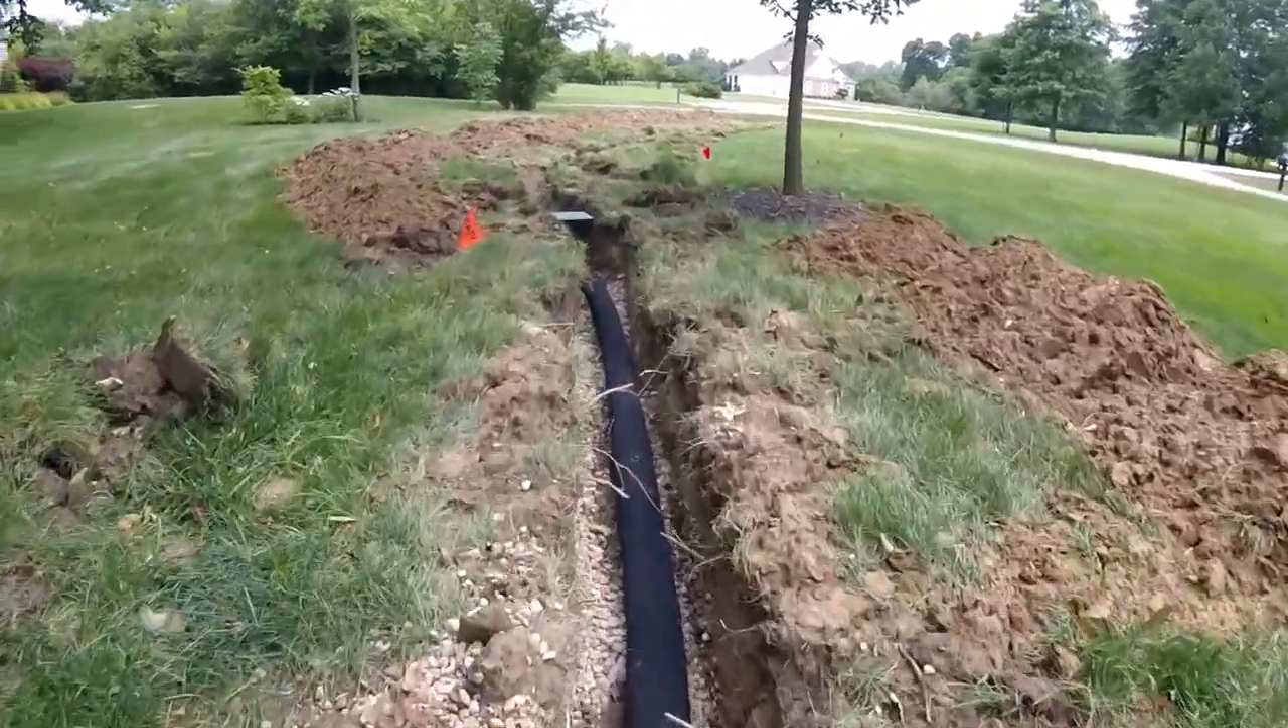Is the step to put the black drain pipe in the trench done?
Yes.